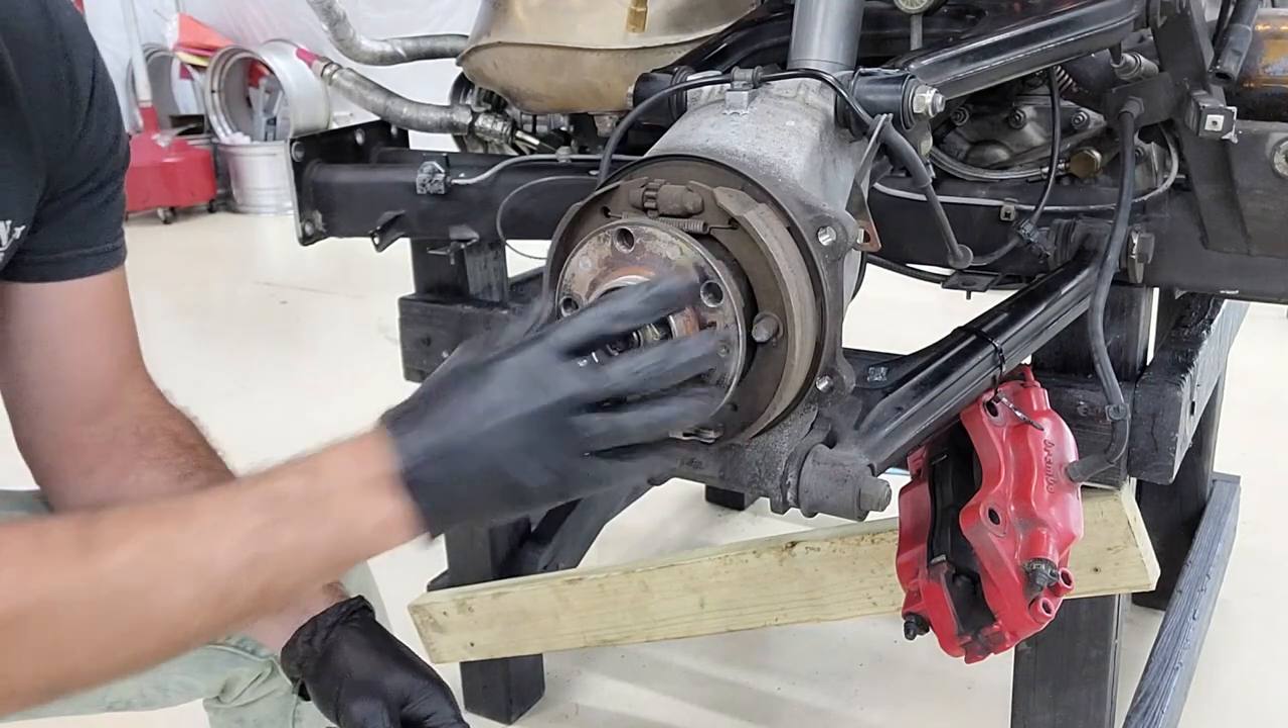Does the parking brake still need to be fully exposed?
No.